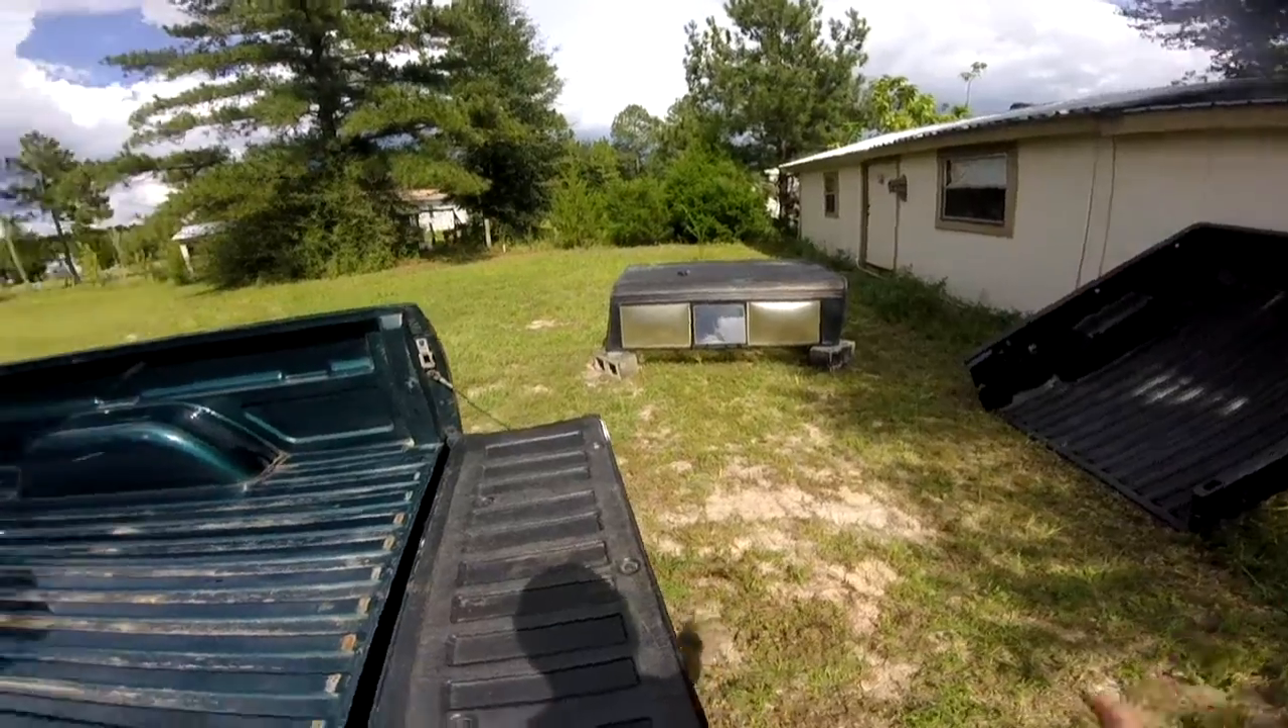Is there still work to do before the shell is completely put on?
Yes.